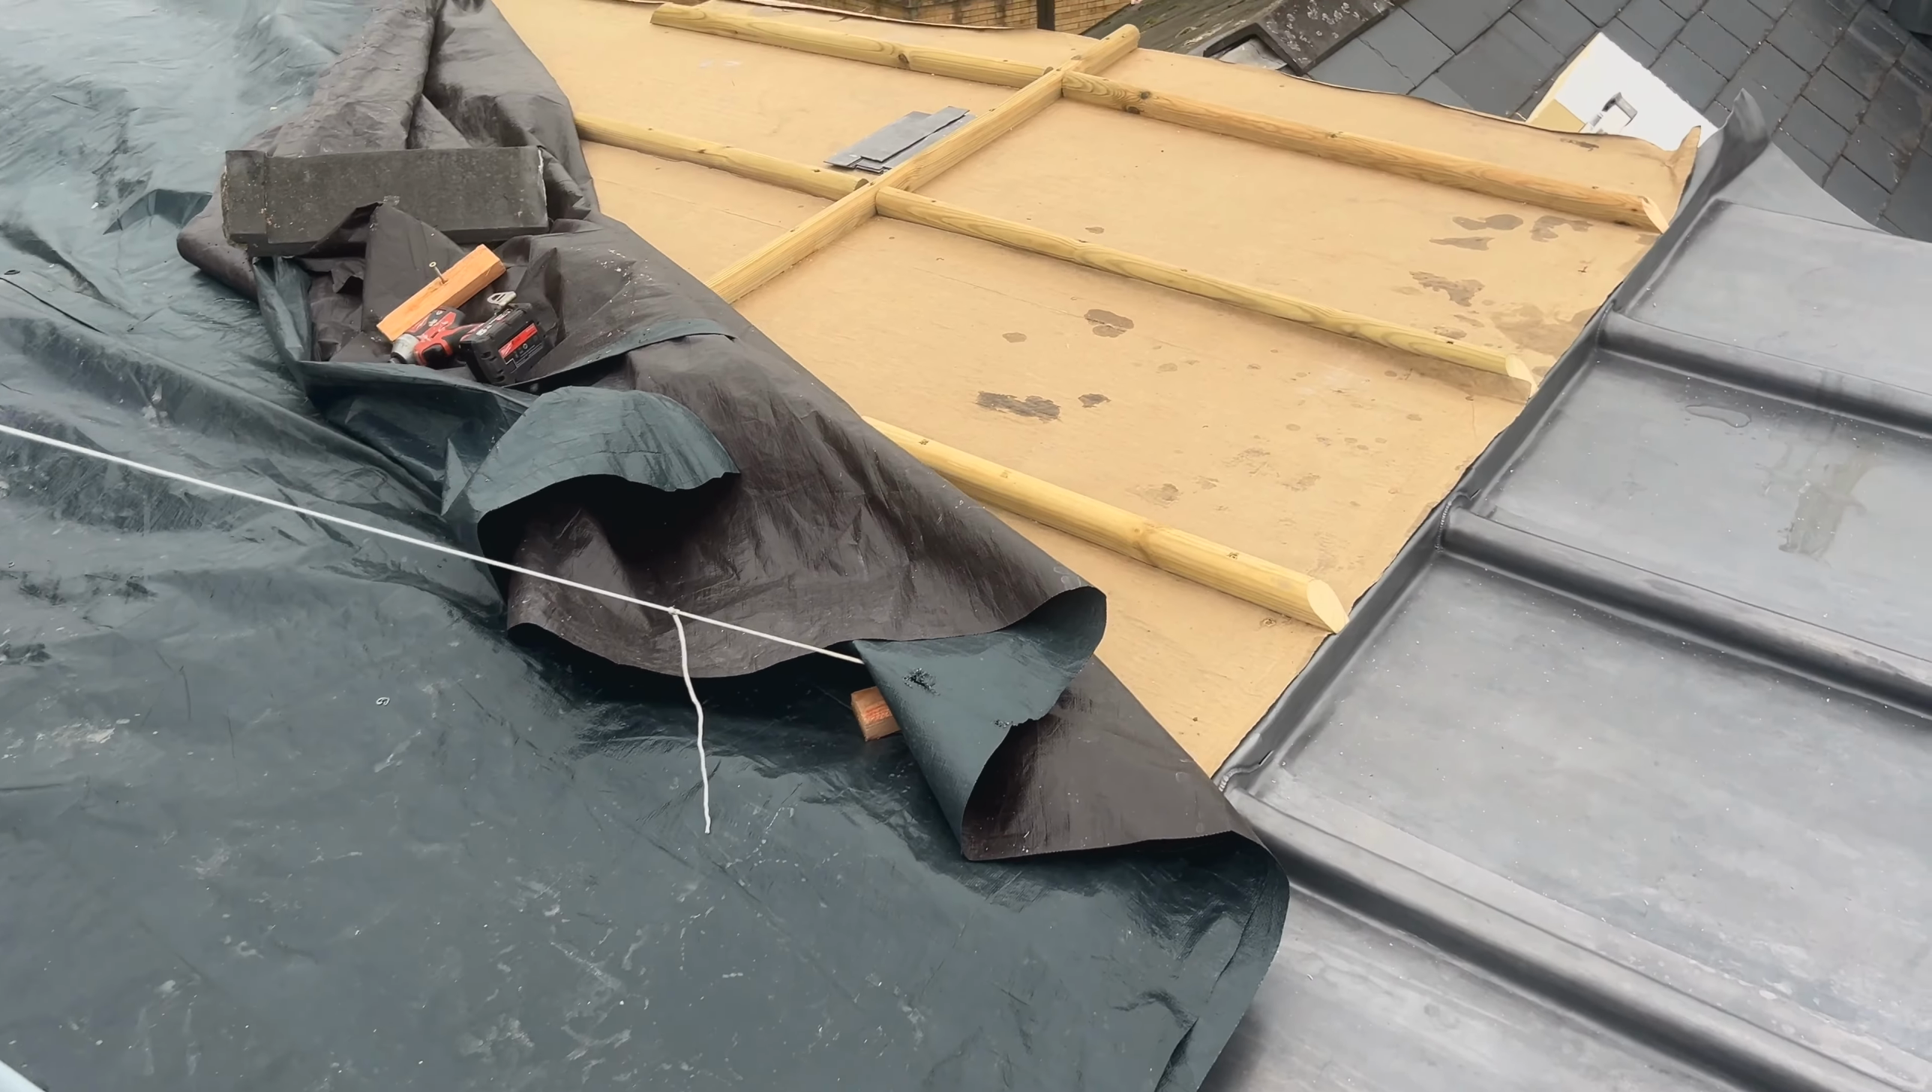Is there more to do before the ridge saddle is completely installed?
Yes.